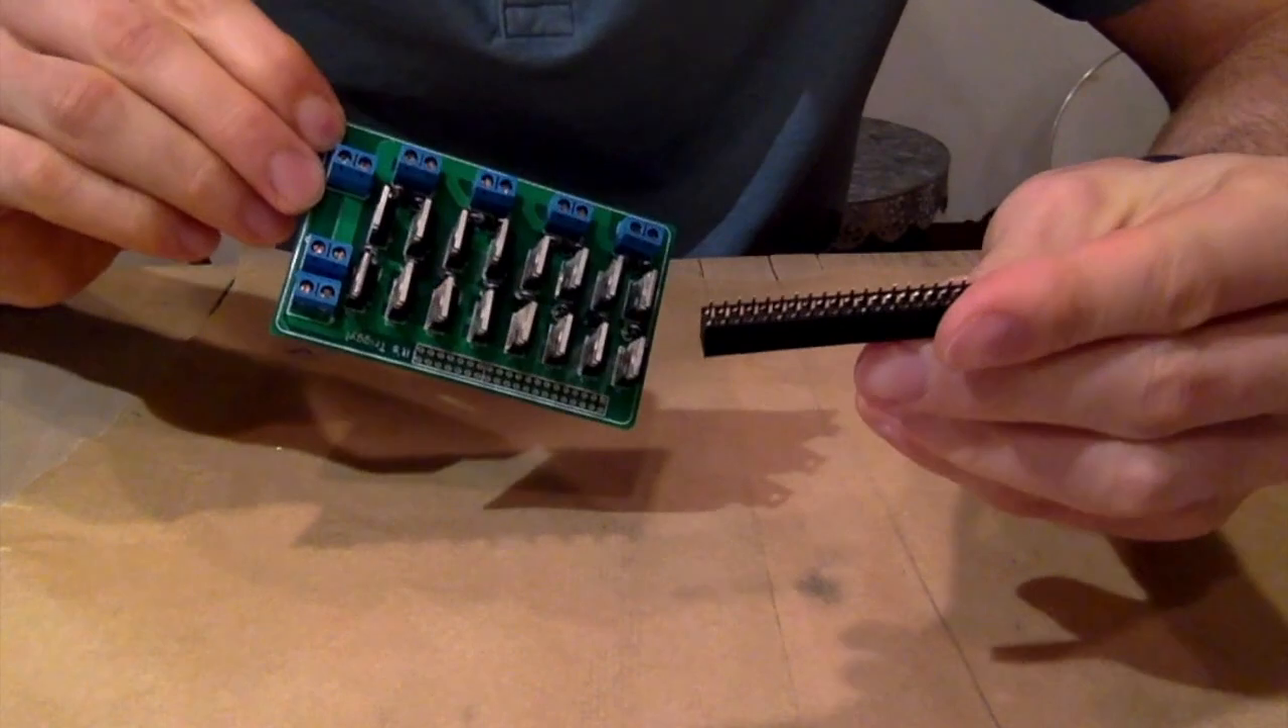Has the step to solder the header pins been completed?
No.